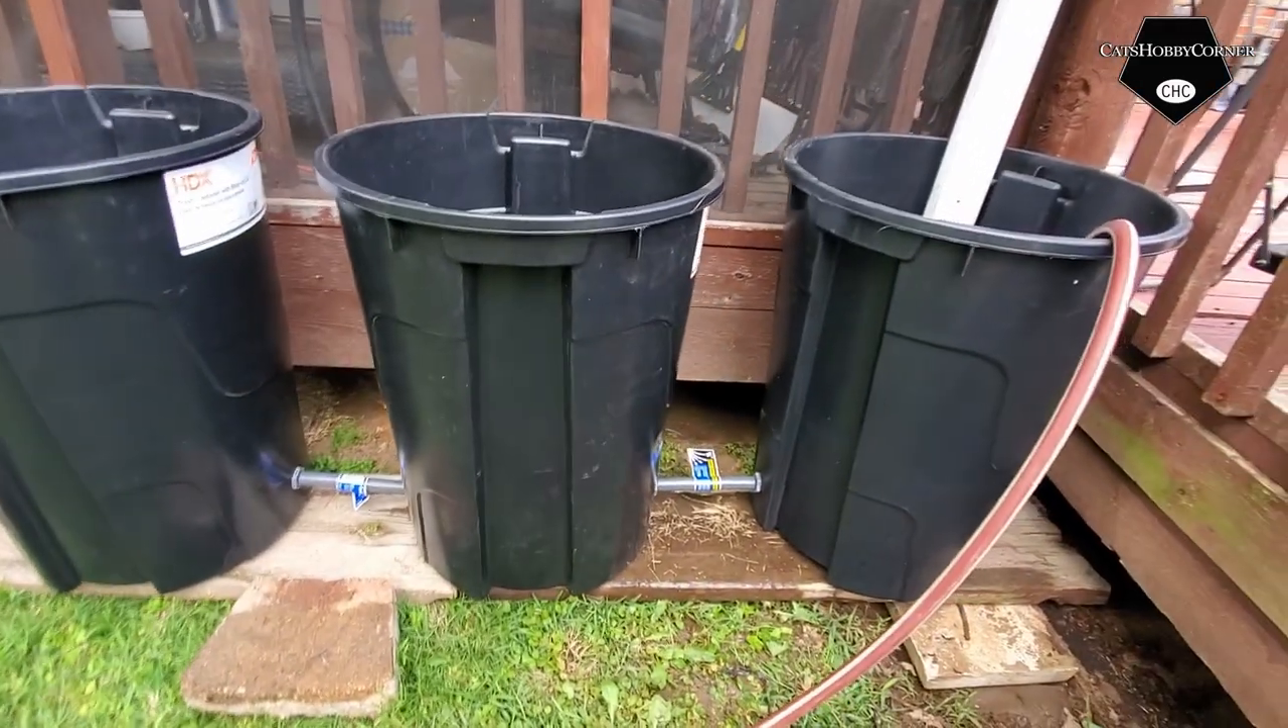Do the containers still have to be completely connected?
No.